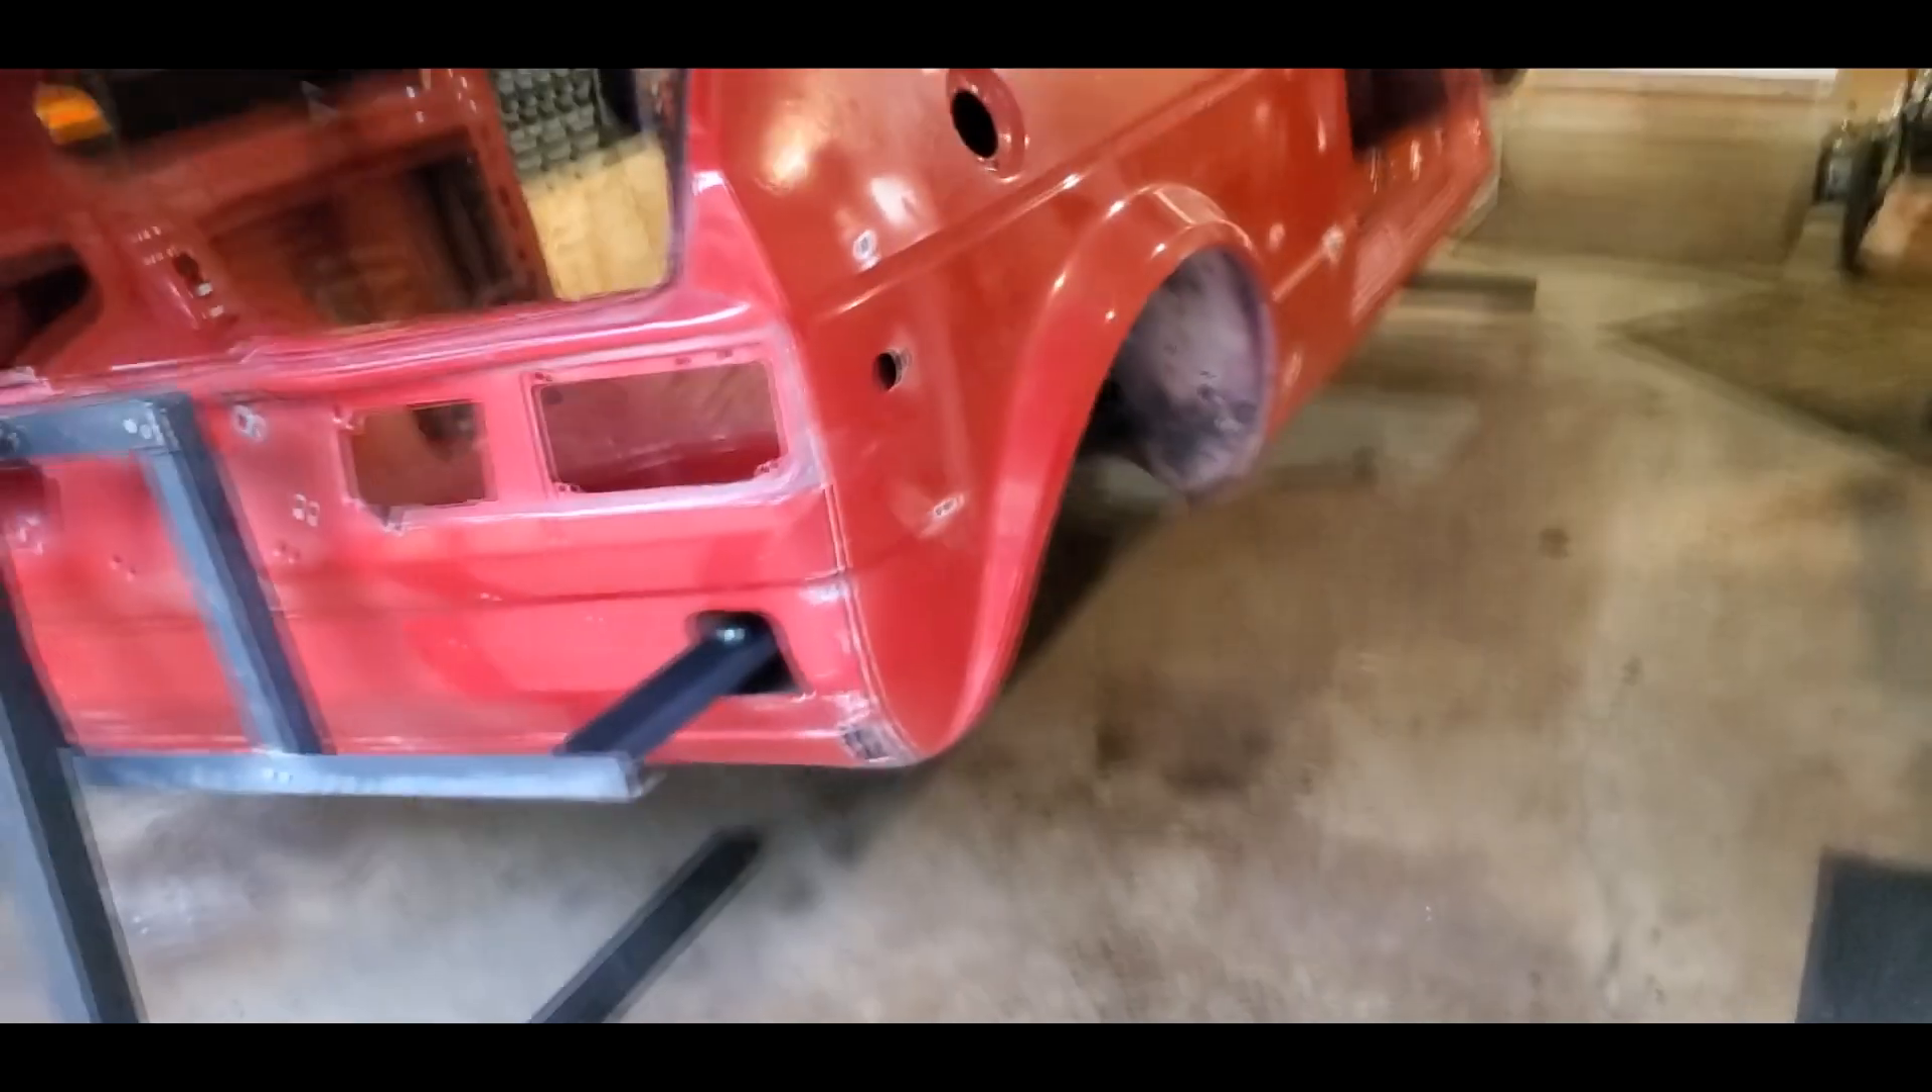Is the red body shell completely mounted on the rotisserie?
Yes.